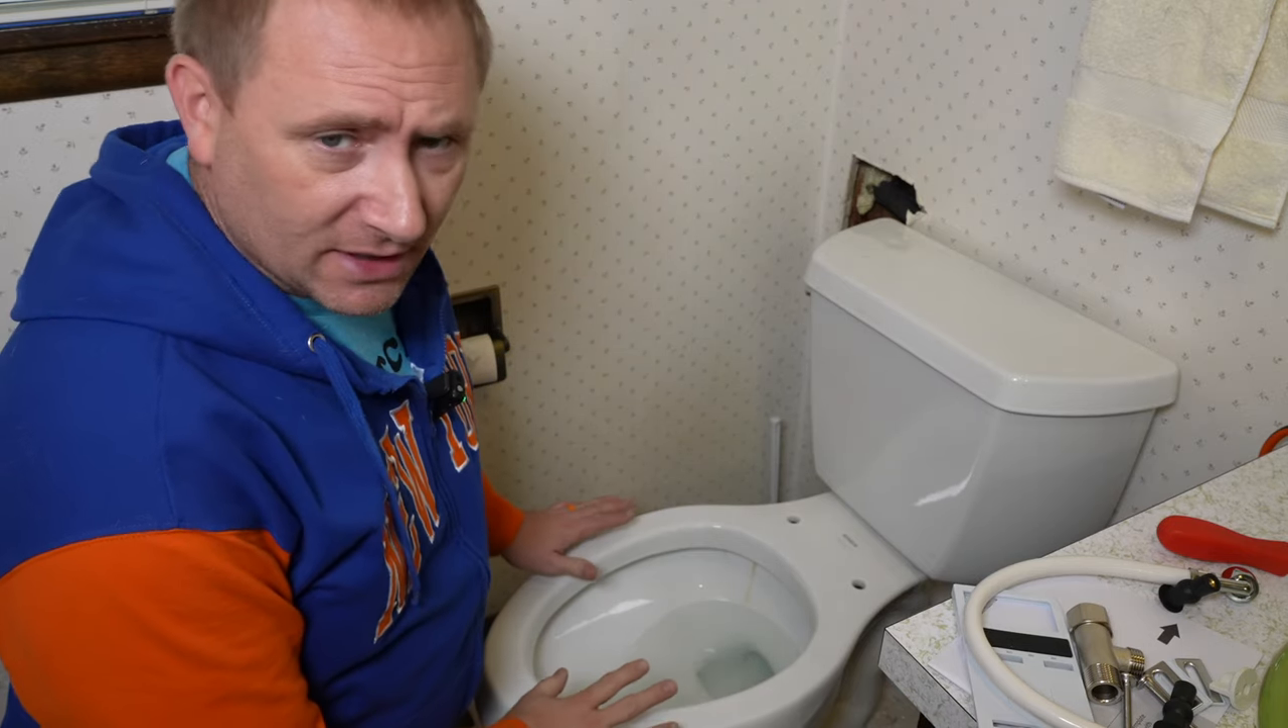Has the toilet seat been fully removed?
Yes.